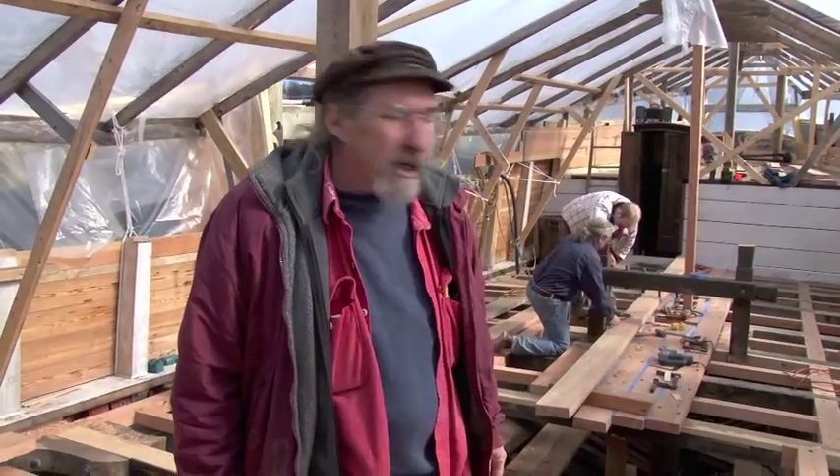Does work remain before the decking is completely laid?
Yes.